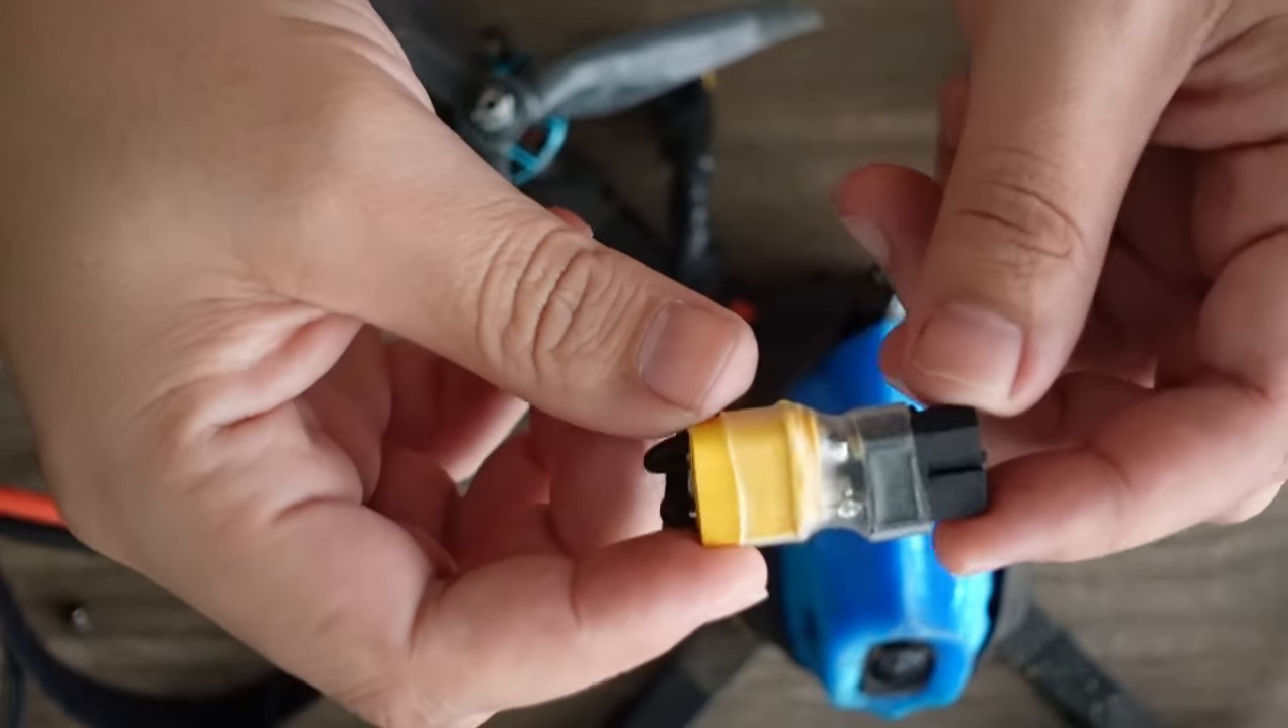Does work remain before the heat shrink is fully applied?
No.